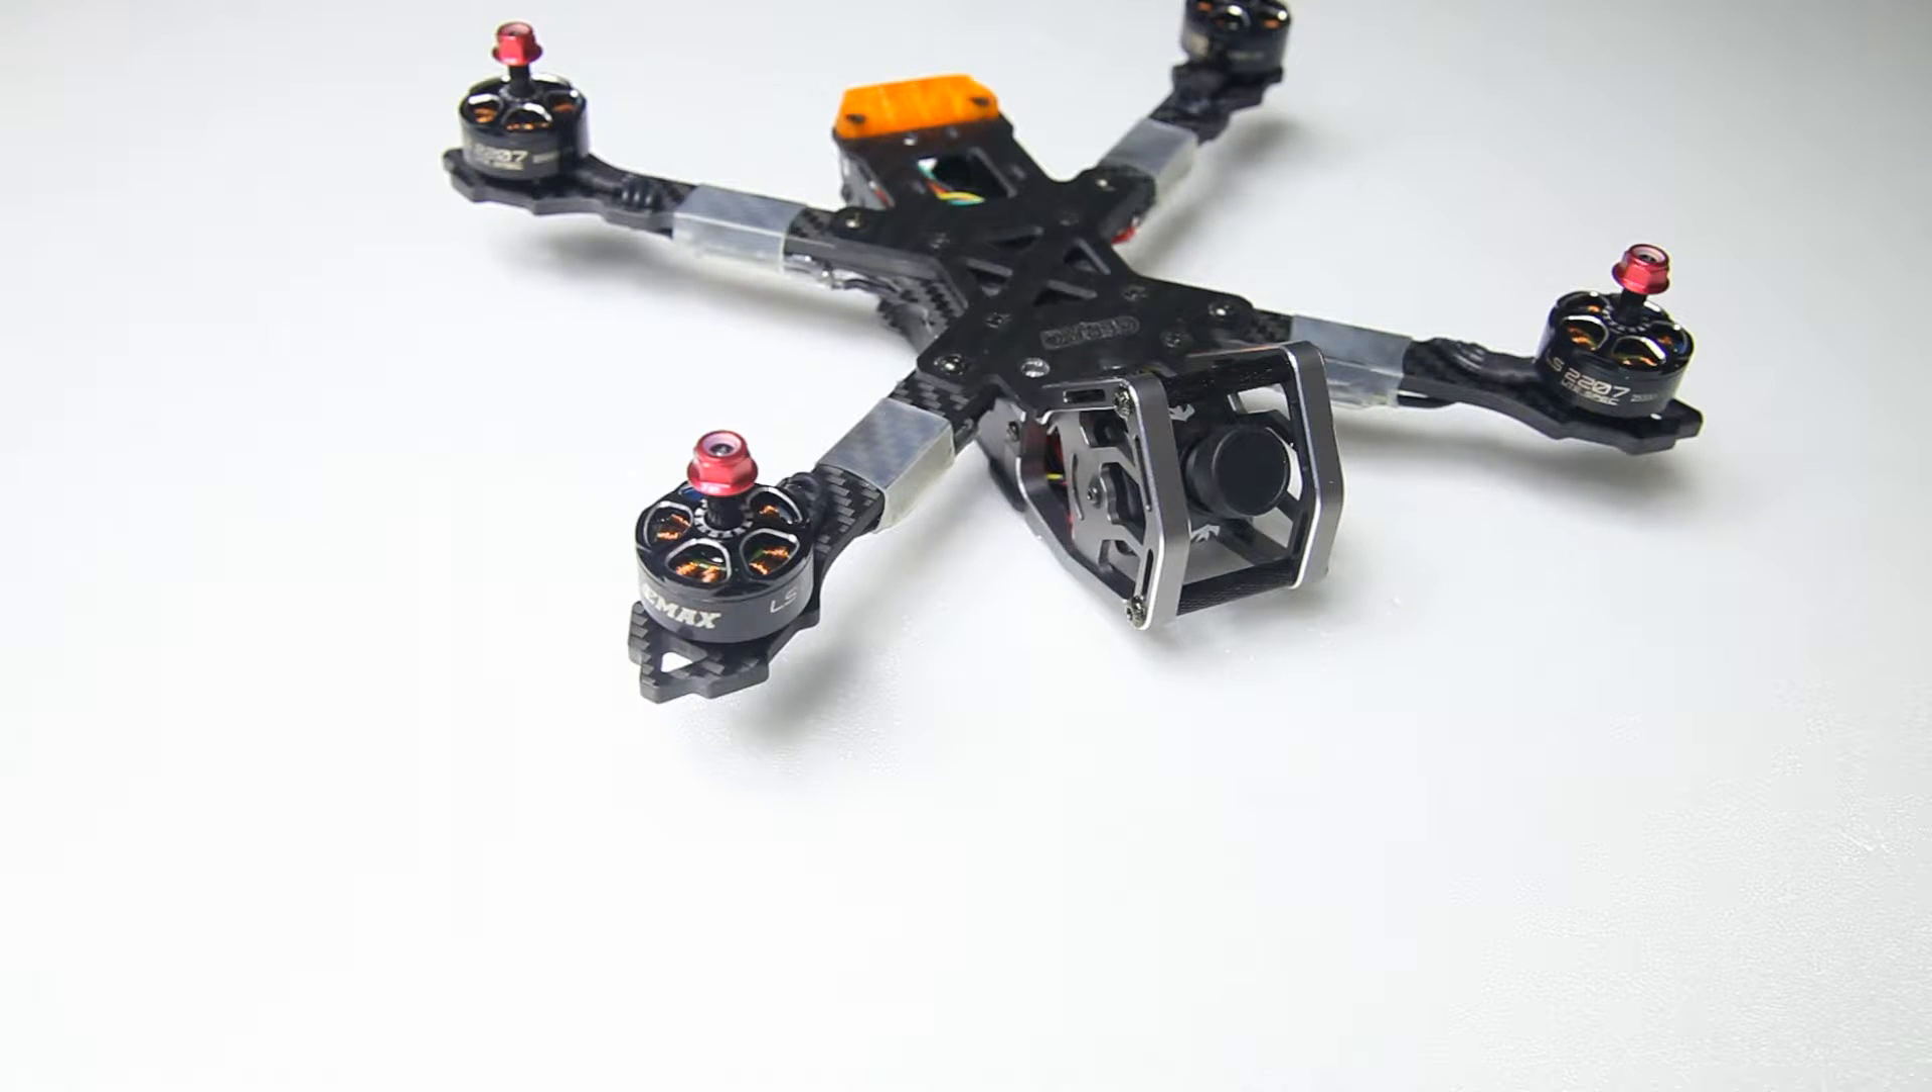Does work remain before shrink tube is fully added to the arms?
No.